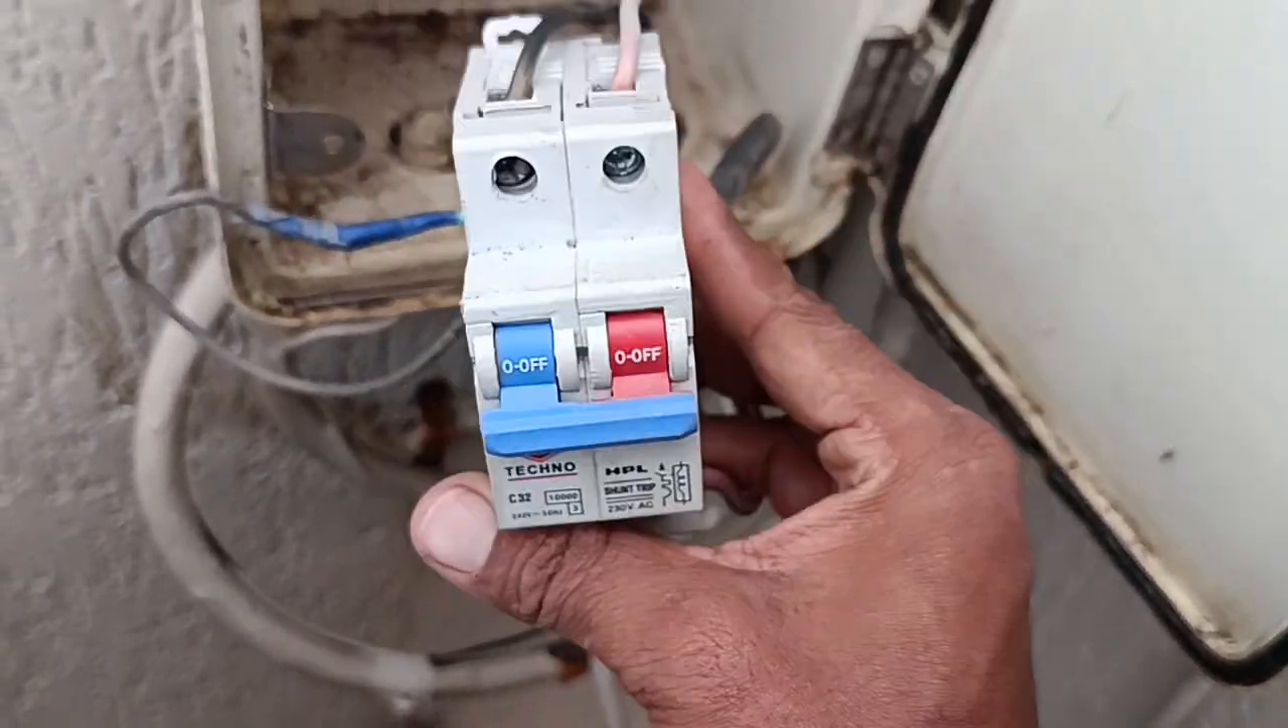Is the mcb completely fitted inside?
No.